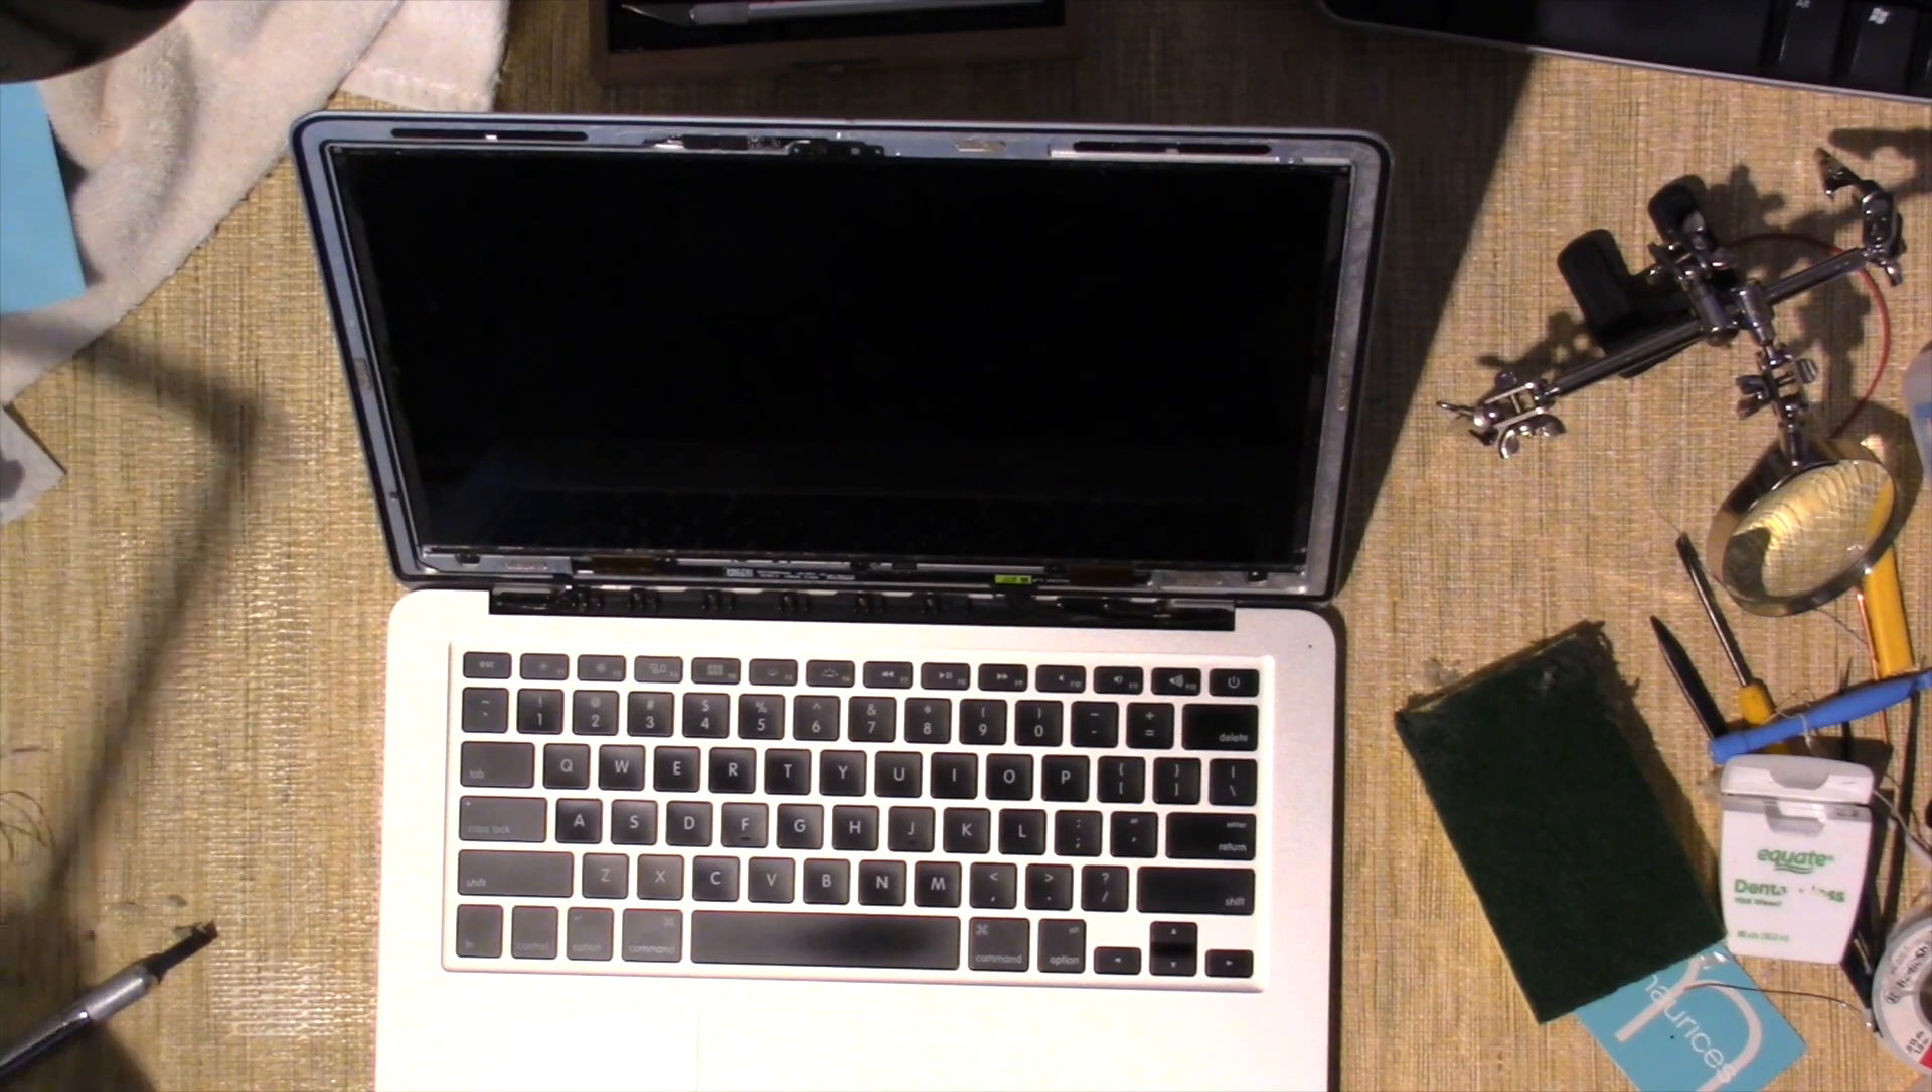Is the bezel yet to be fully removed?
No.